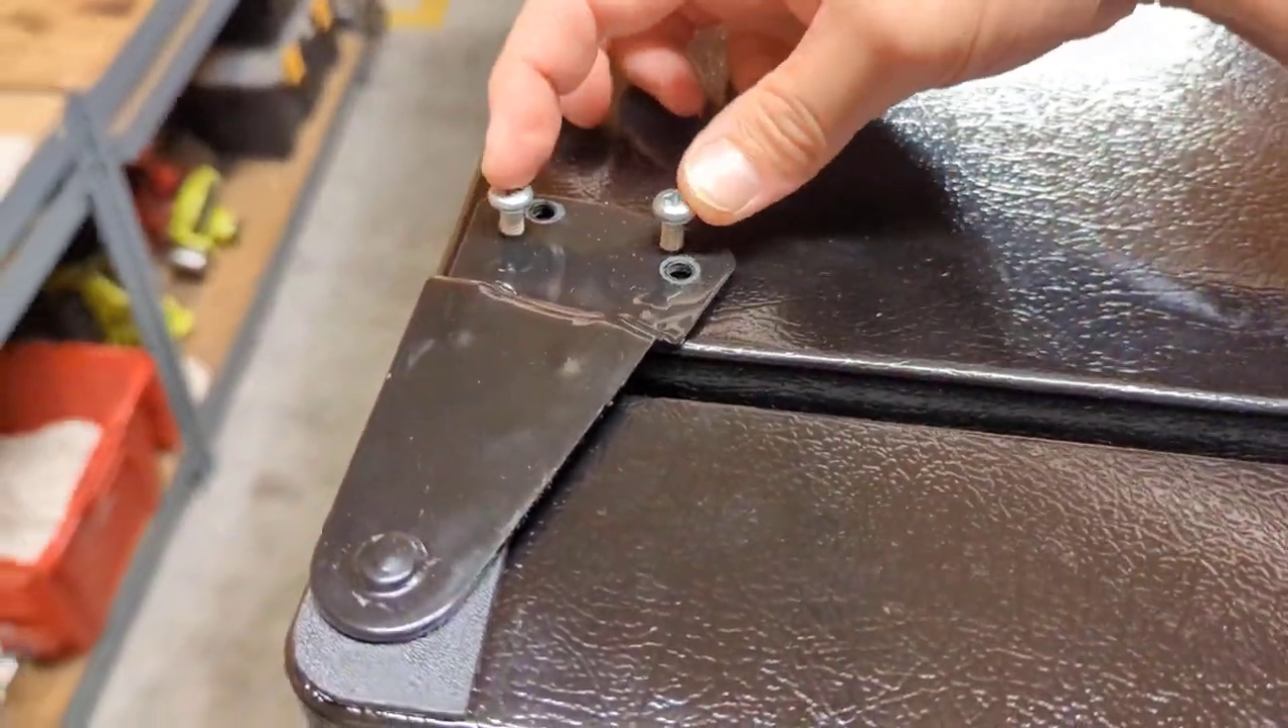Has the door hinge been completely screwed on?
No.